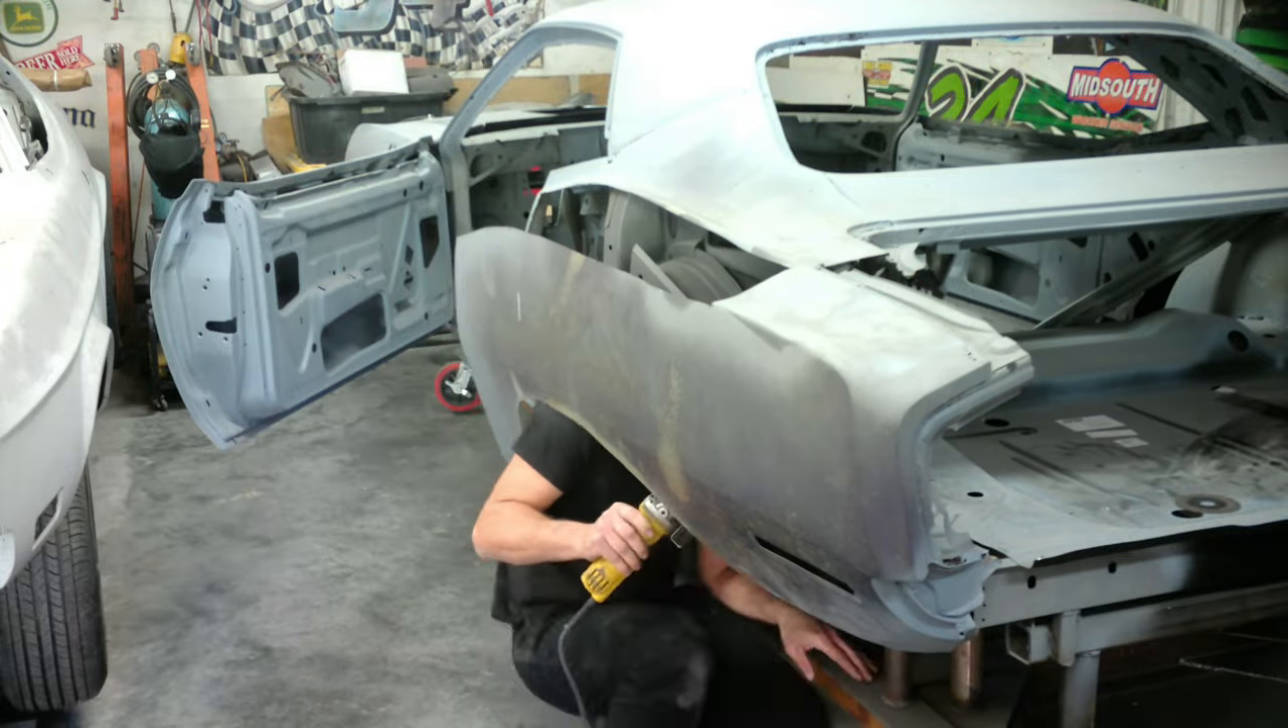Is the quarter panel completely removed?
No.